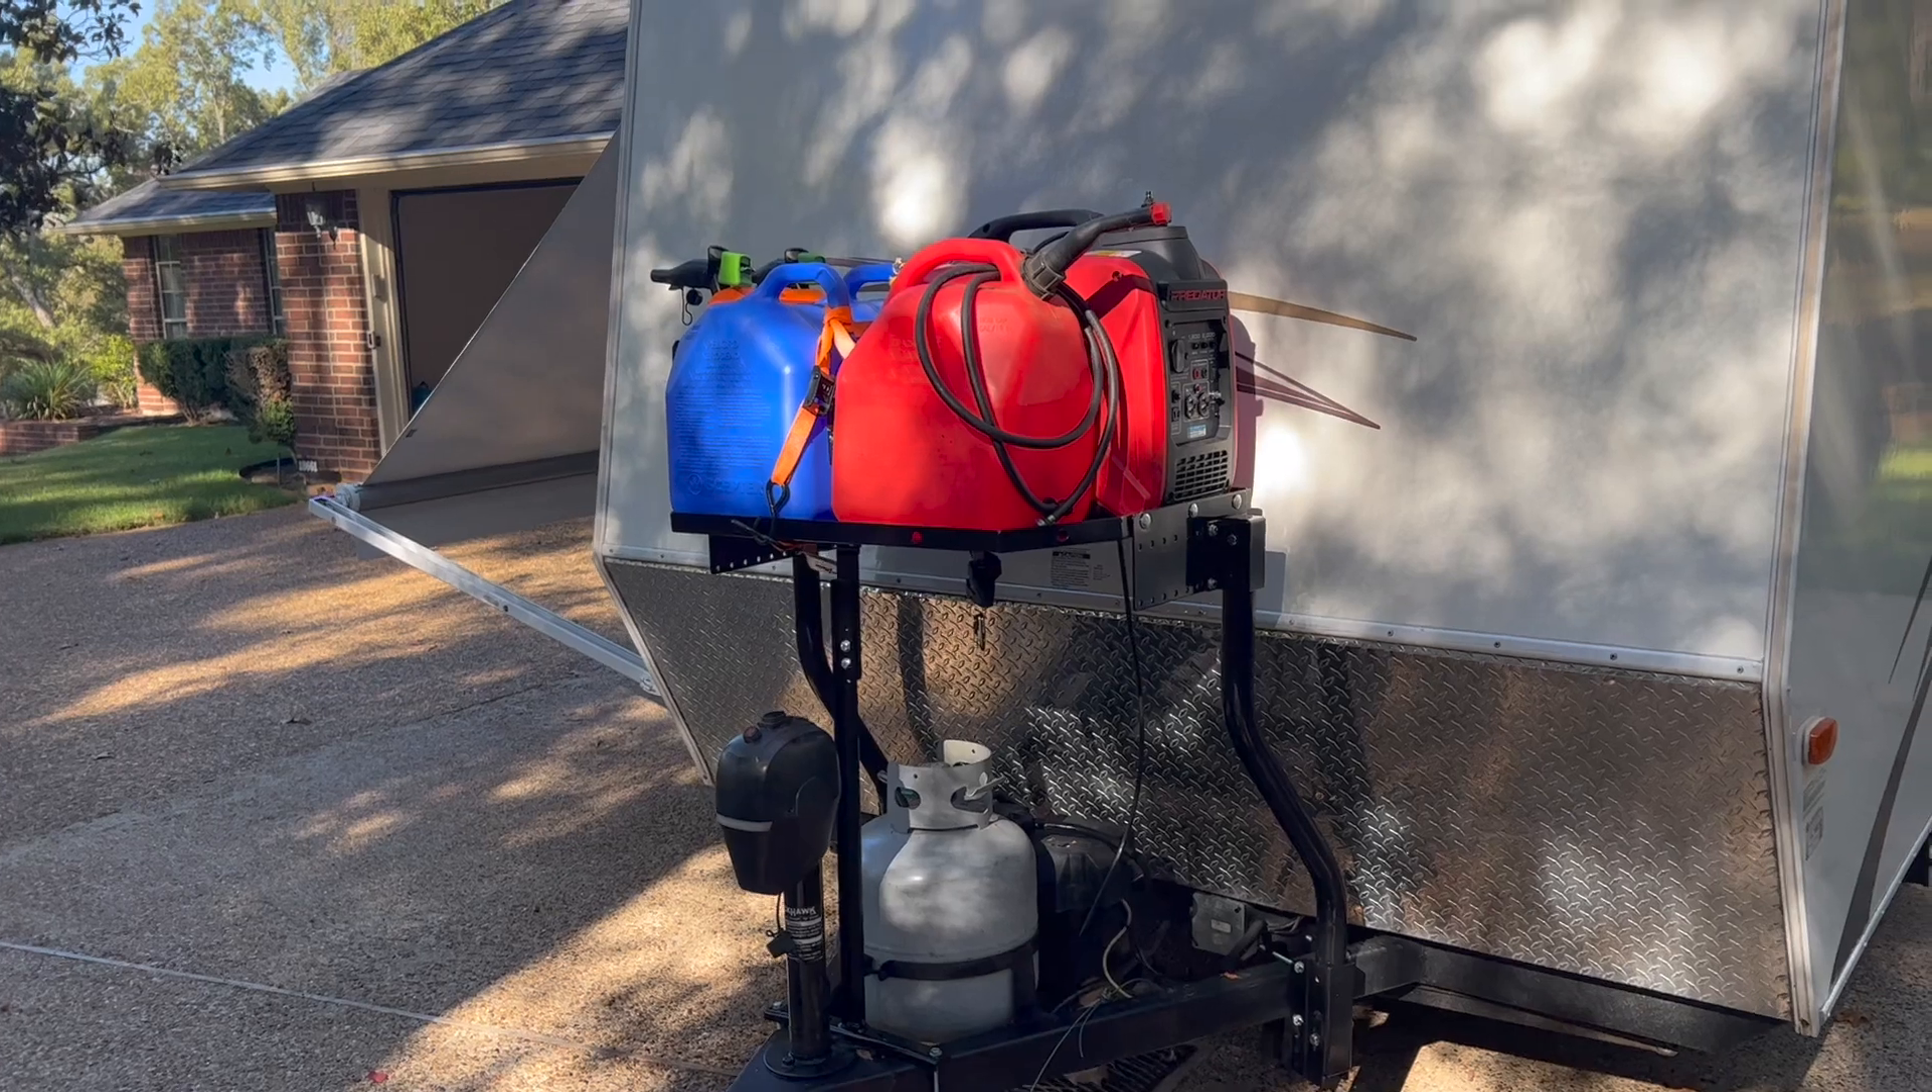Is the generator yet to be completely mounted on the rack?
No.